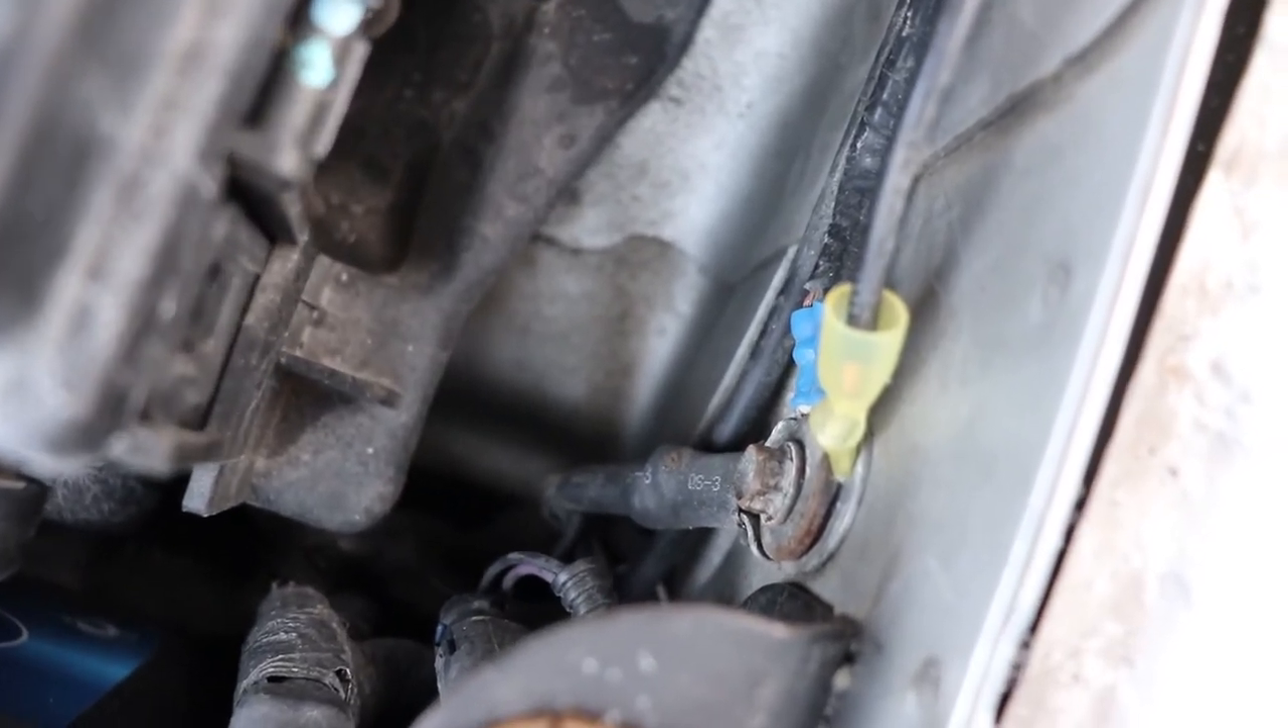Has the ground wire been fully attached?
Yes.